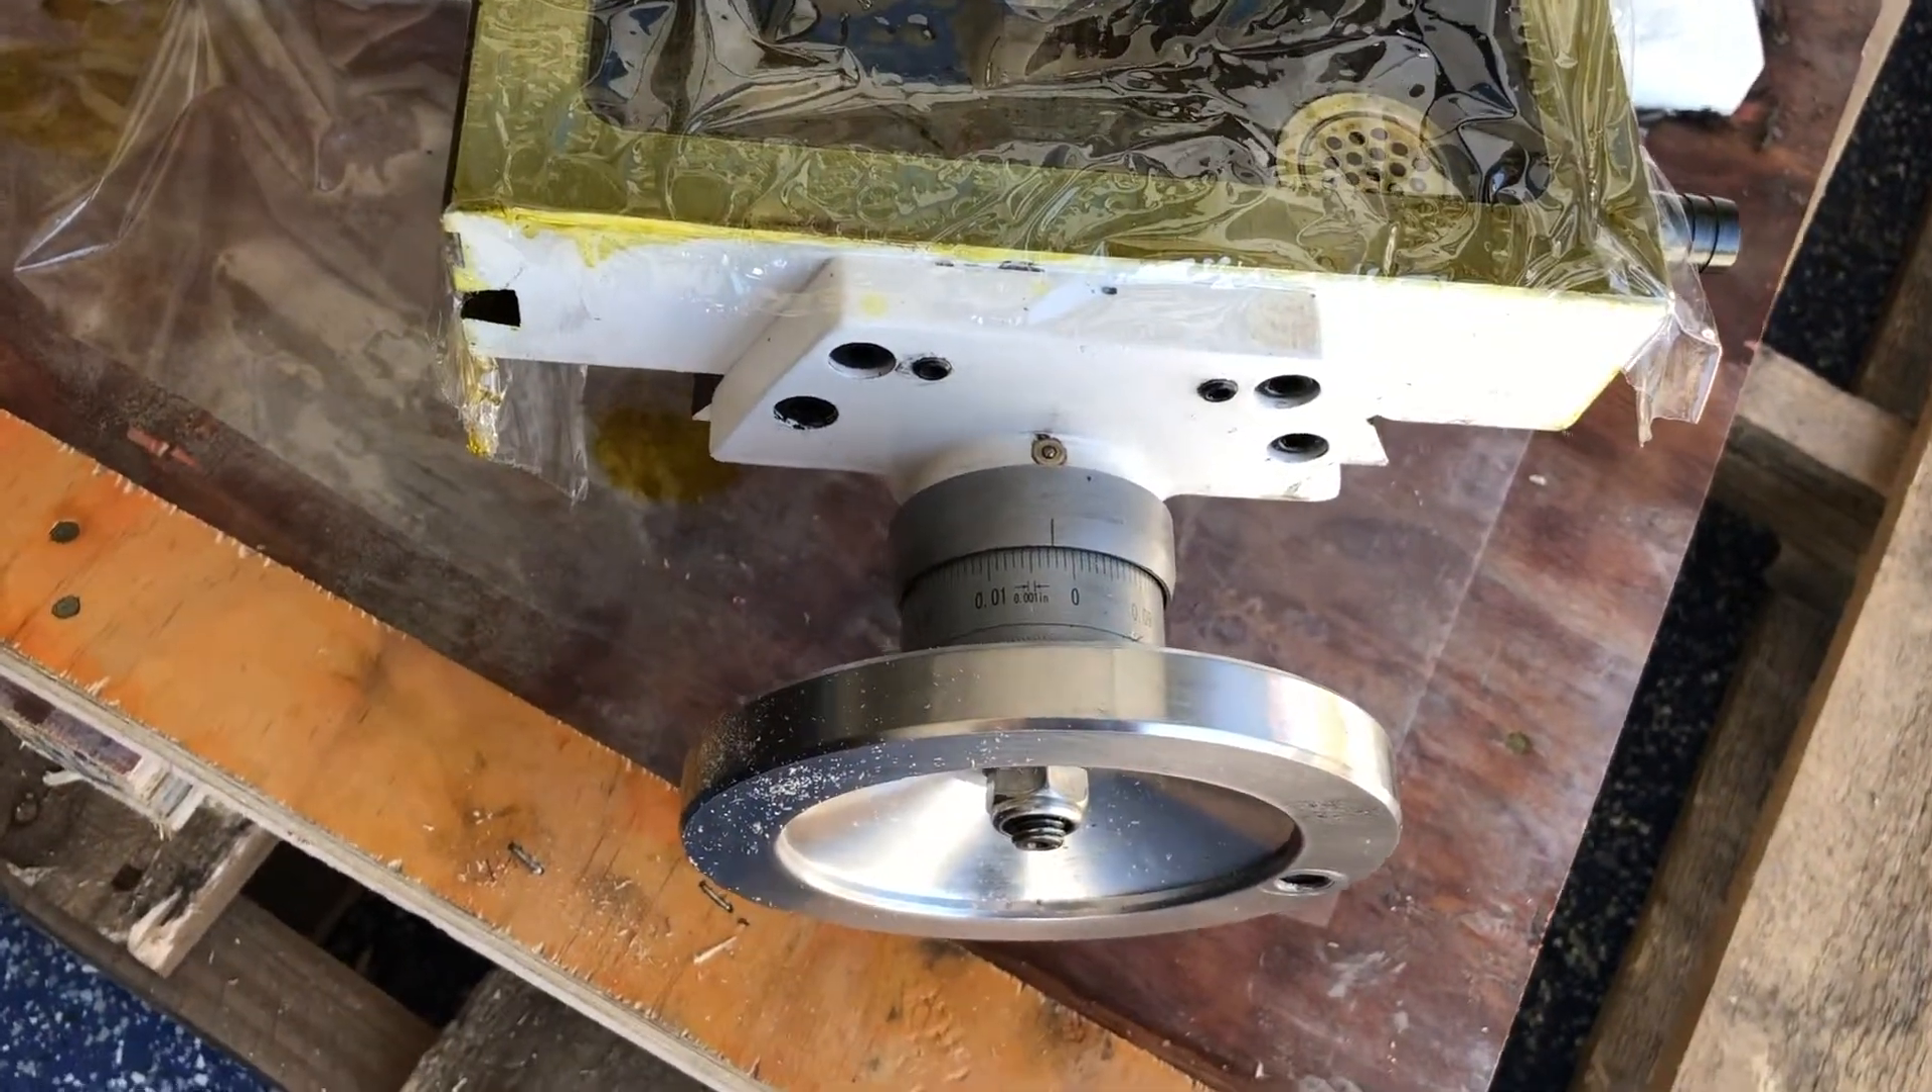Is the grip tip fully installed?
No.